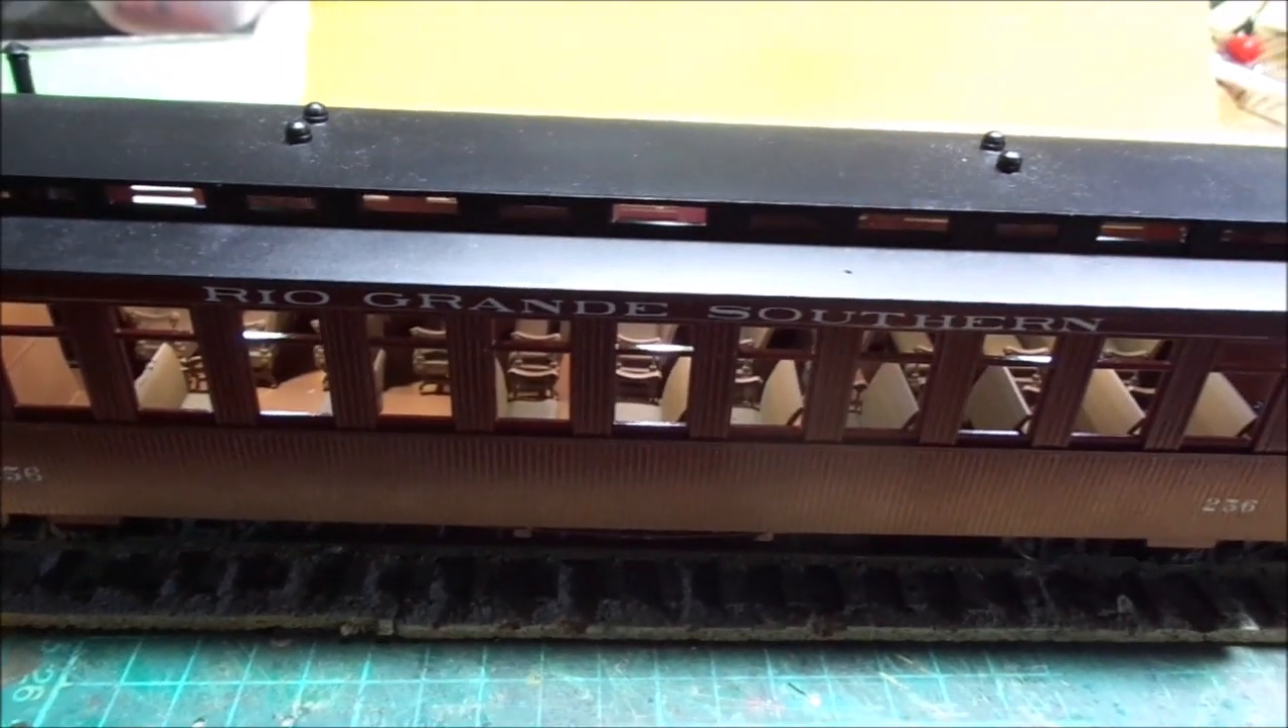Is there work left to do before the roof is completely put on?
No.